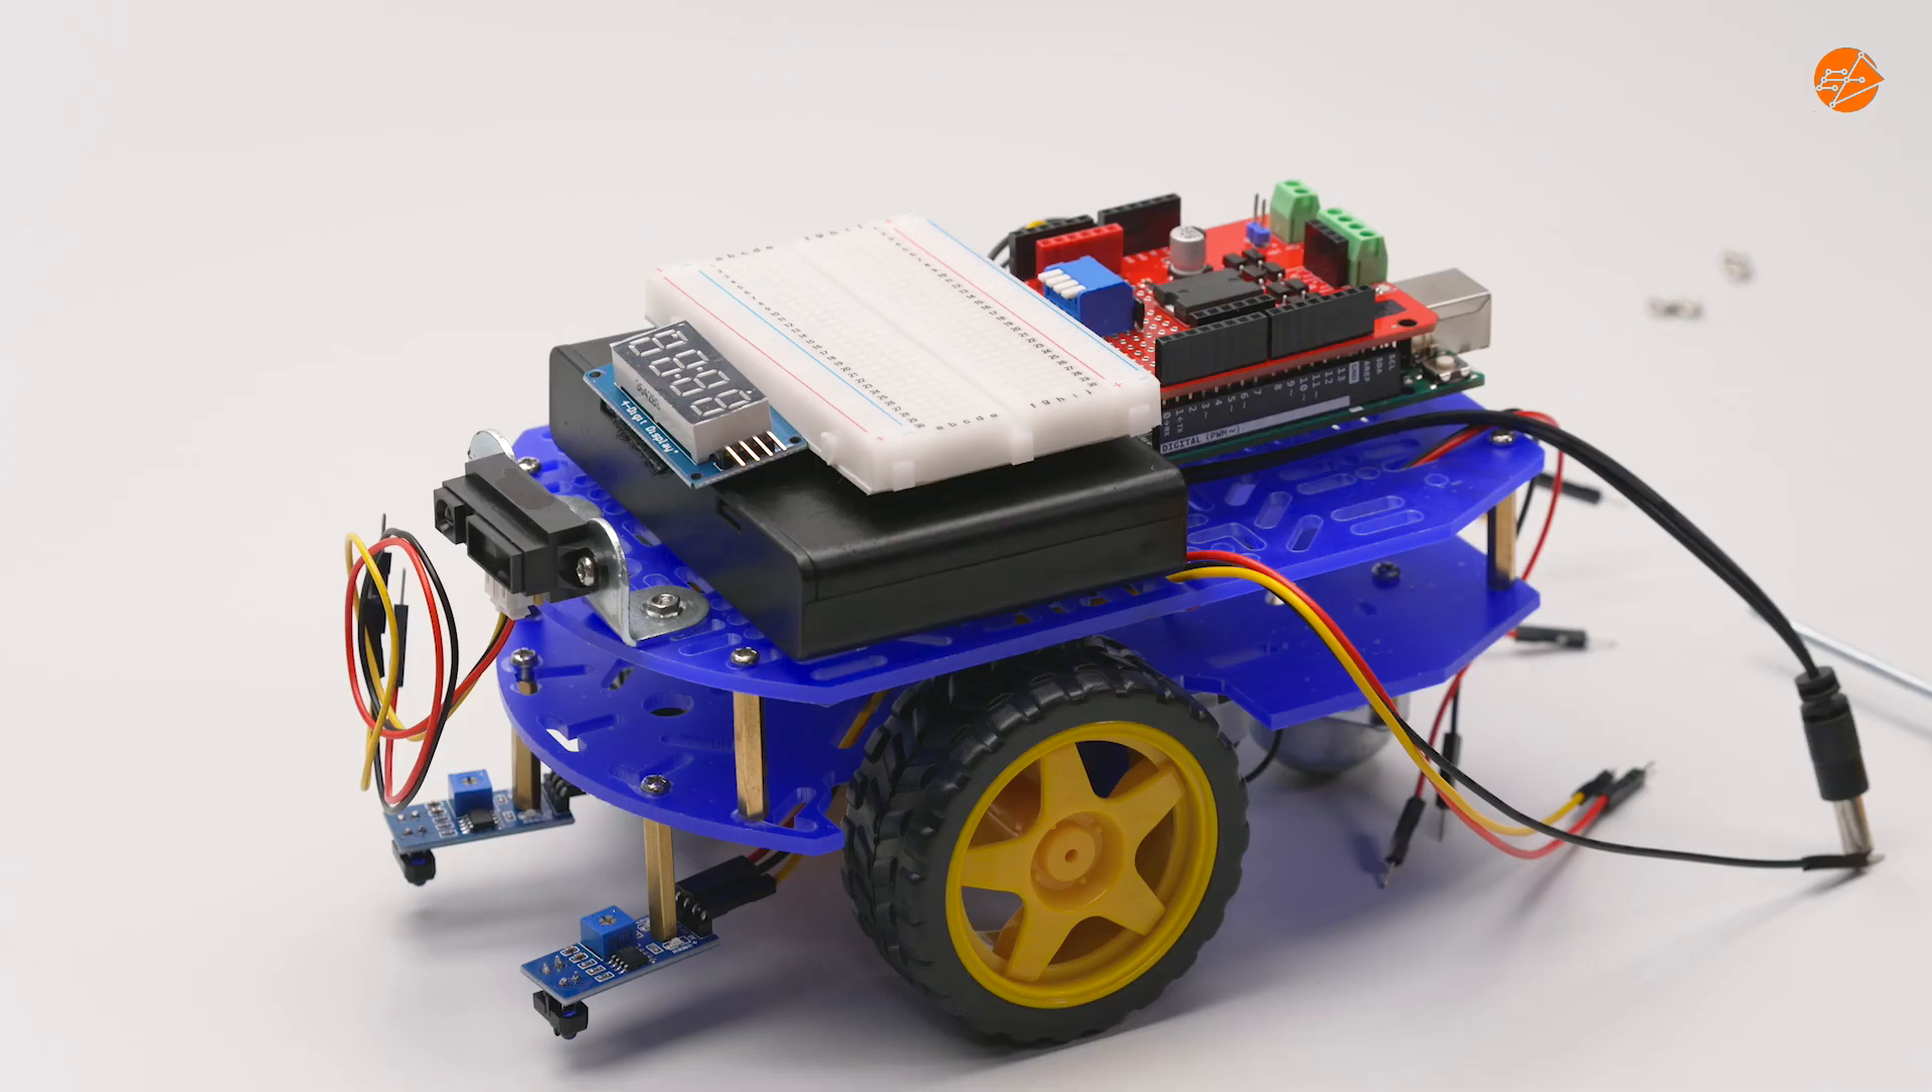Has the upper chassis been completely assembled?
Yes.